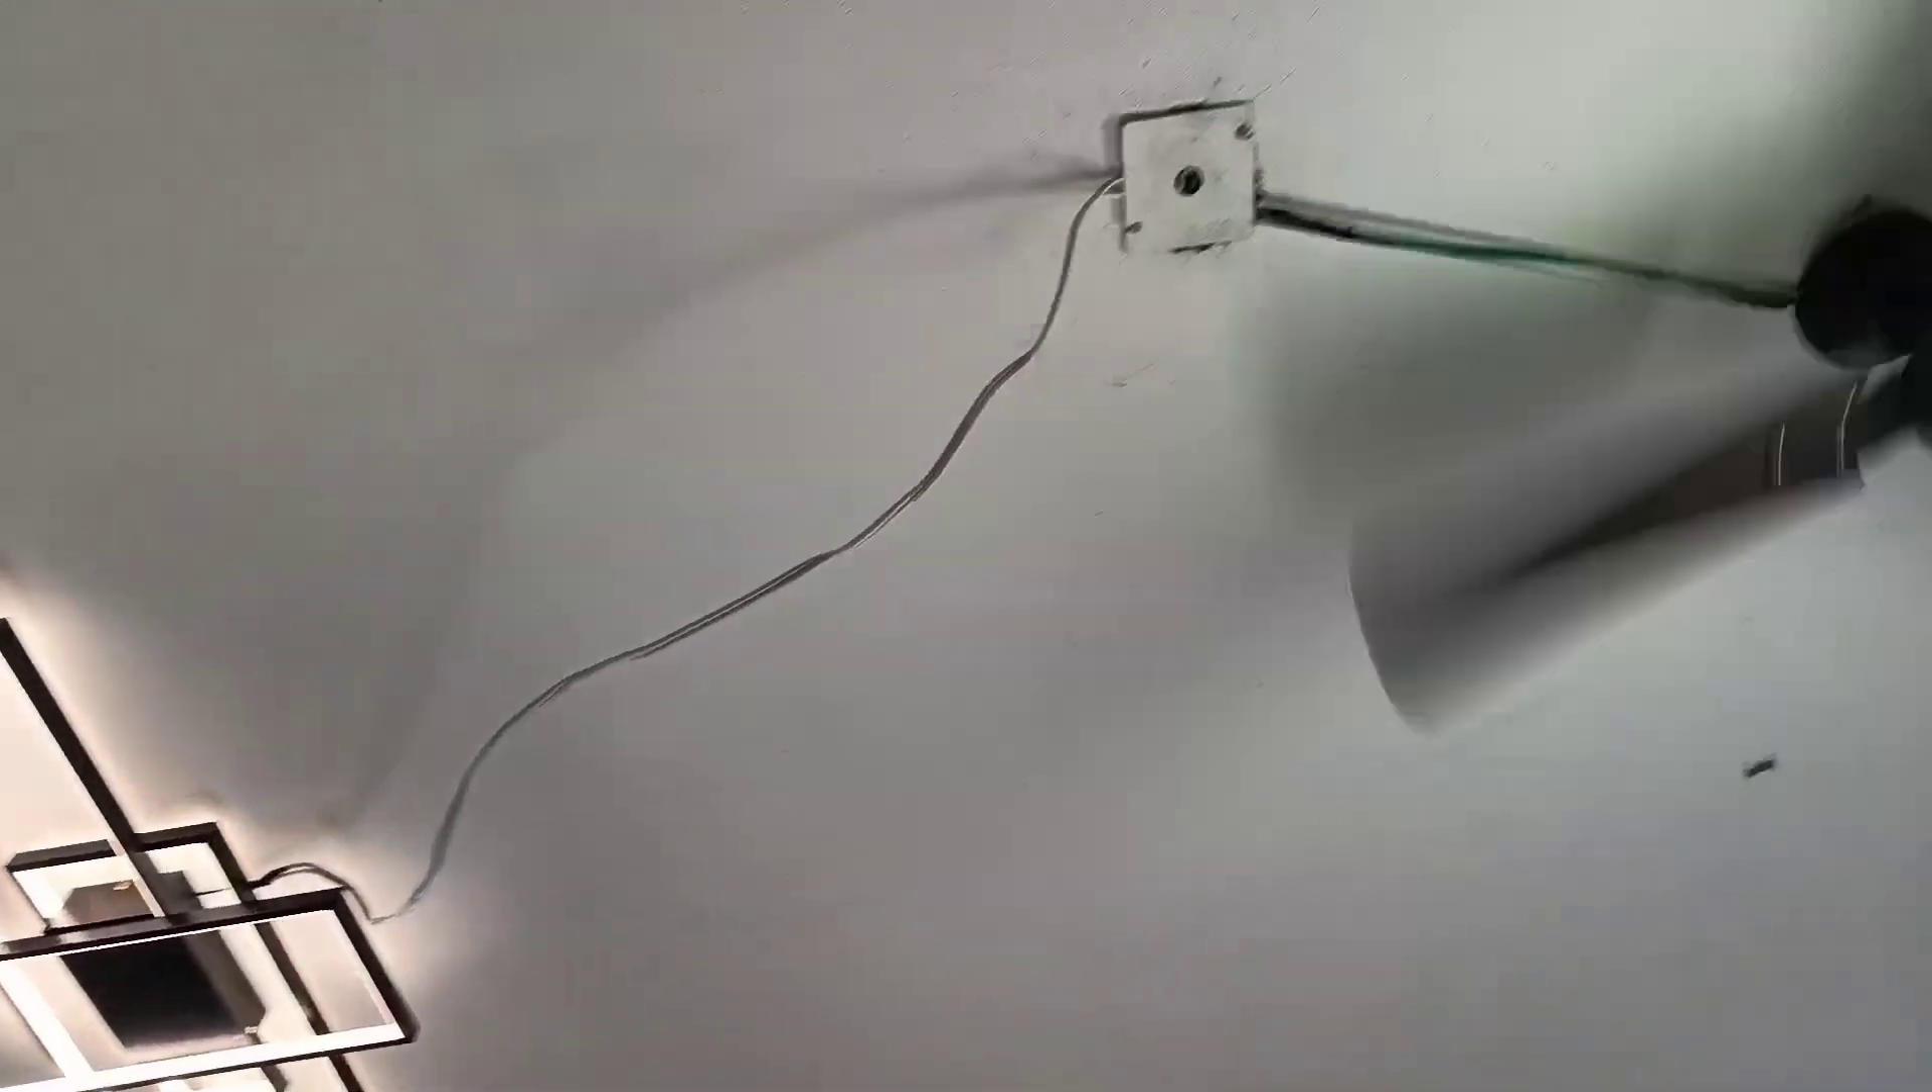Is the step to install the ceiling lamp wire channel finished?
No.